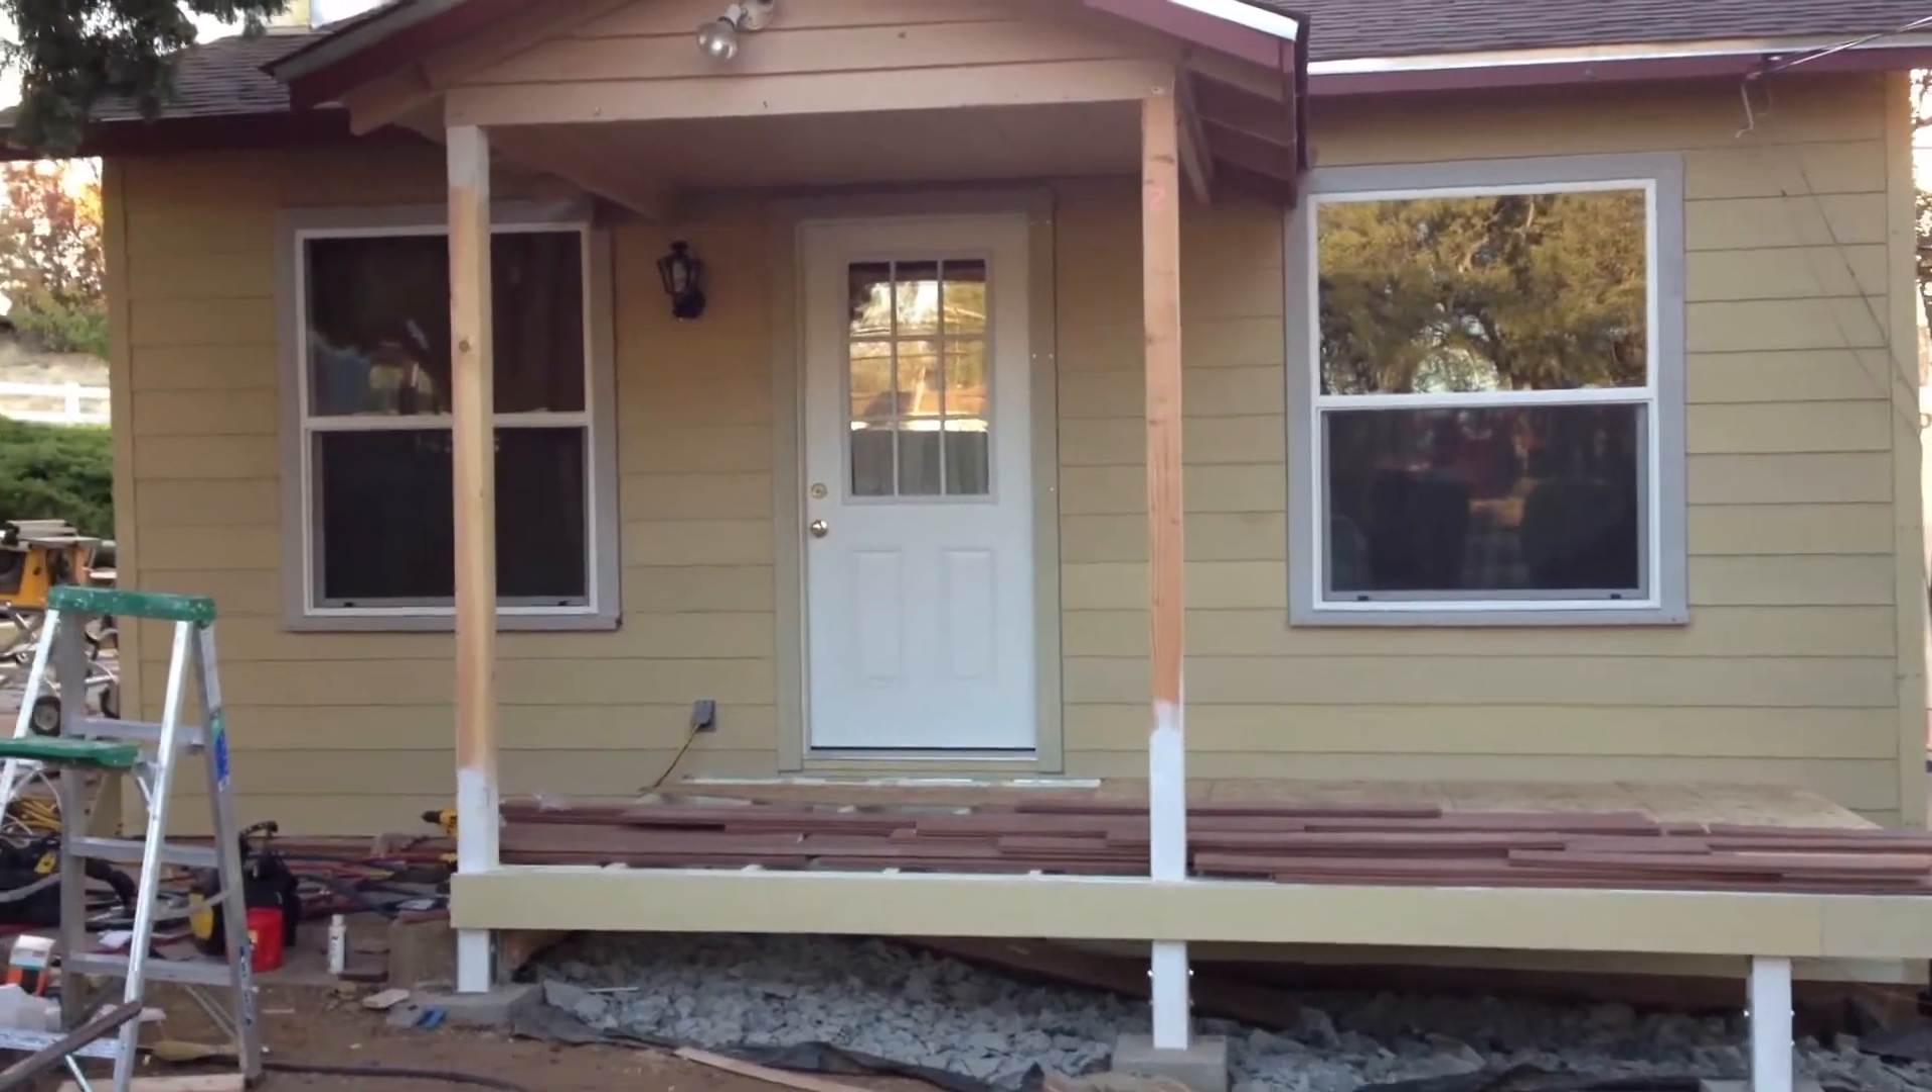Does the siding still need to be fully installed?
No.